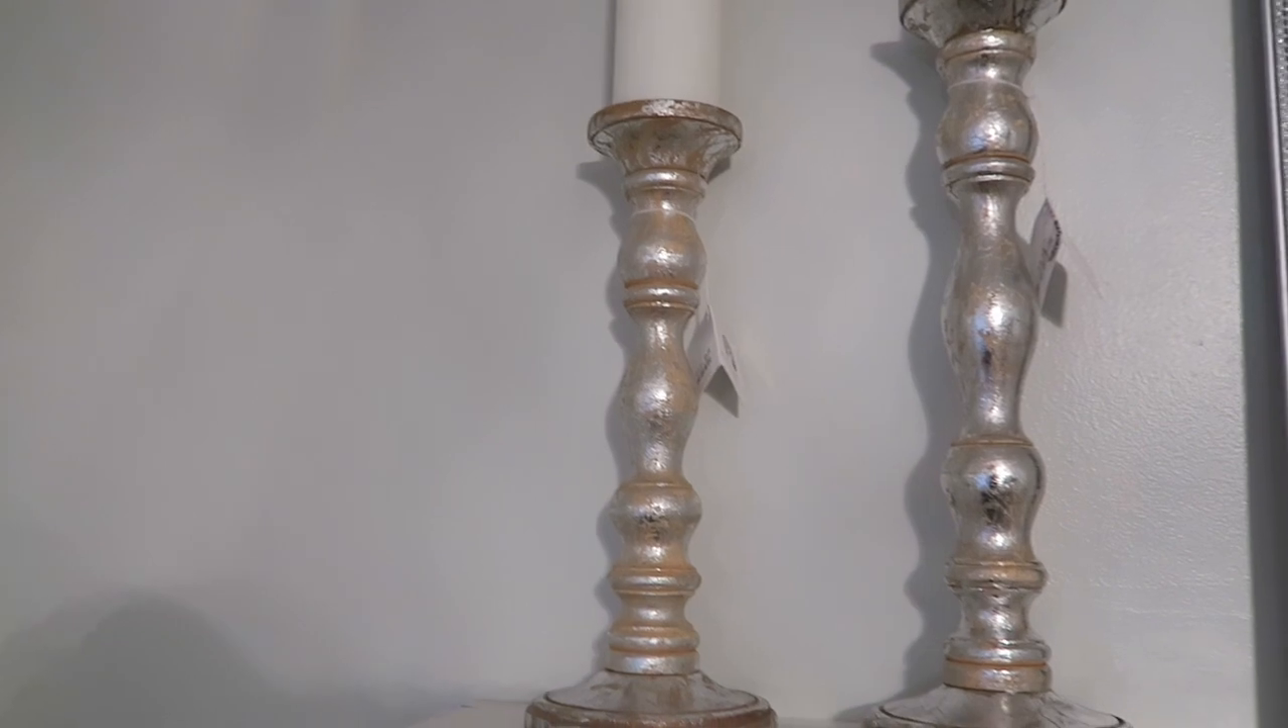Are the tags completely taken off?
No.